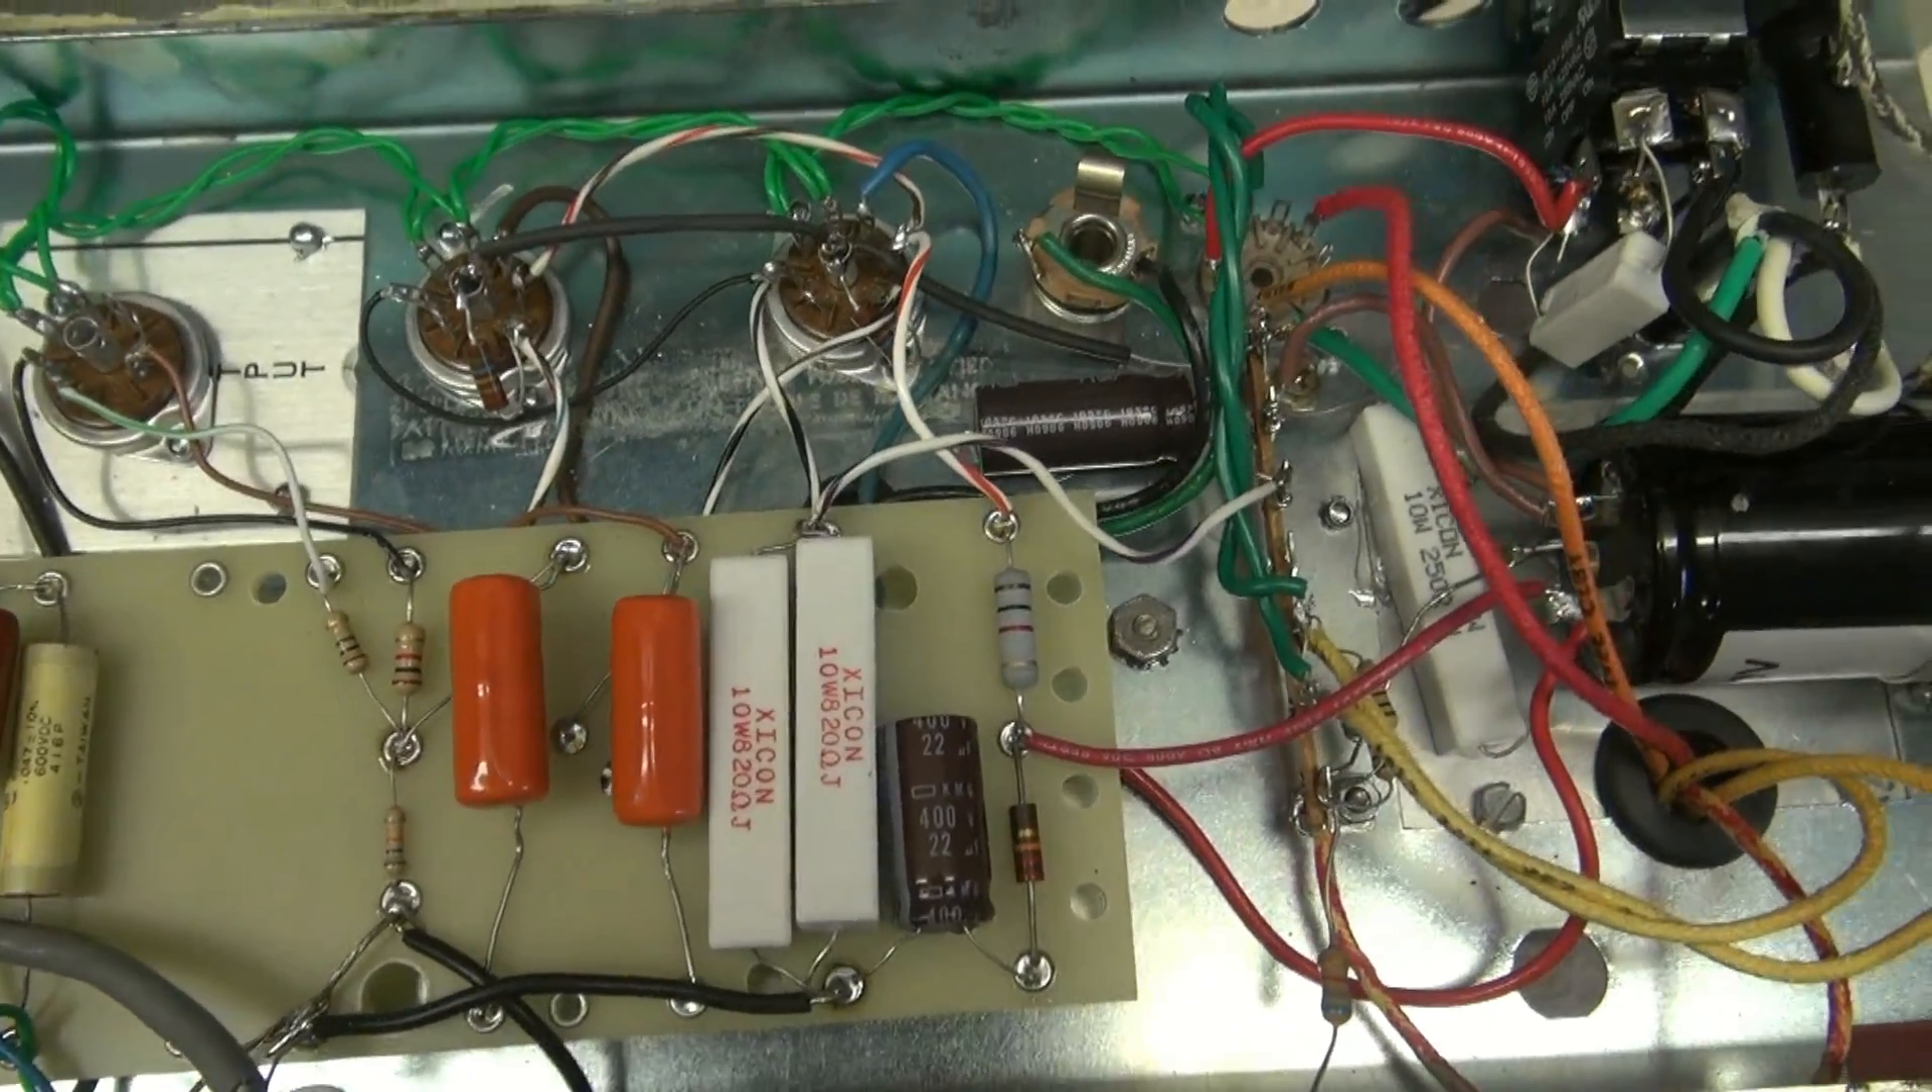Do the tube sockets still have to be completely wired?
No.